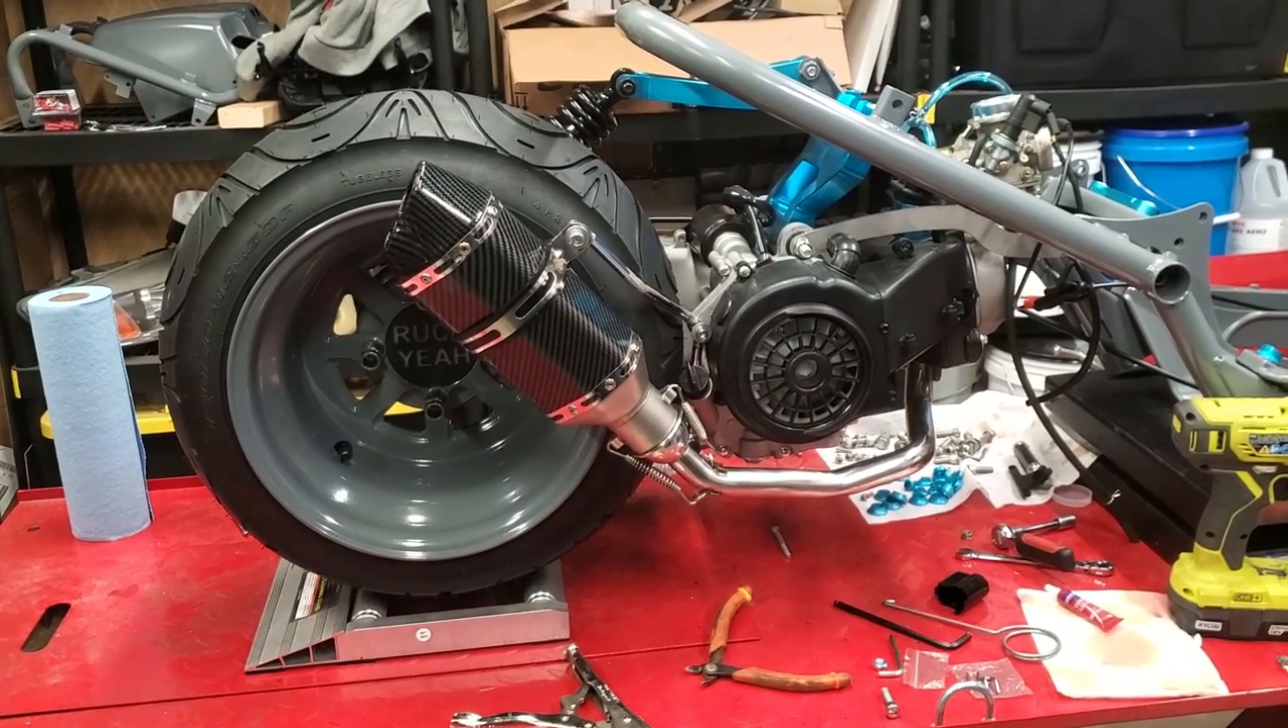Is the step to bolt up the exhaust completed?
Yes.